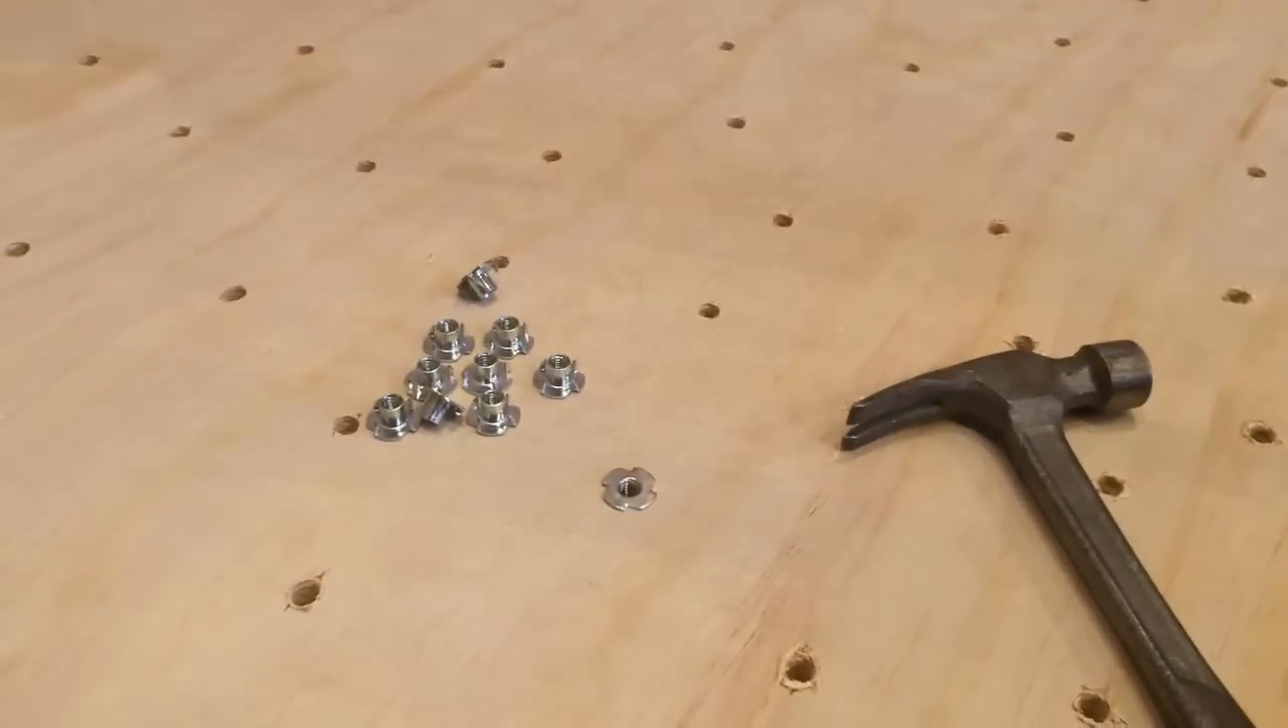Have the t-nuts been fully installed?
No.